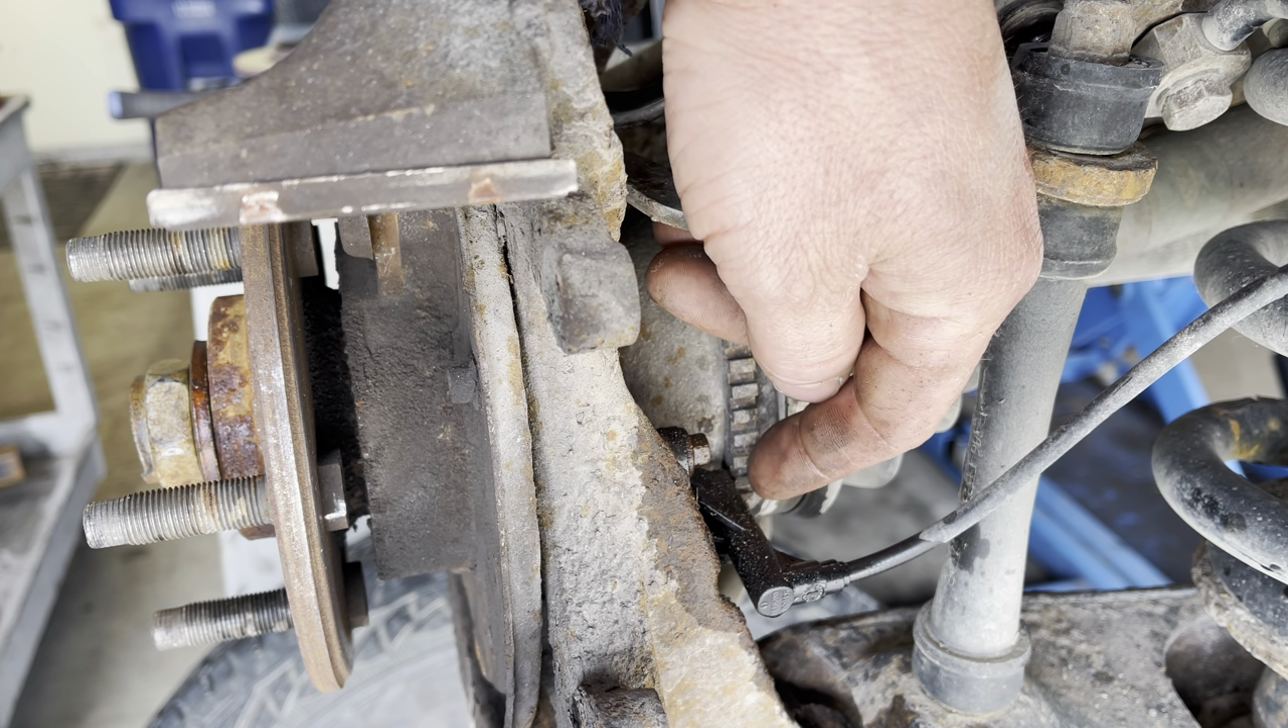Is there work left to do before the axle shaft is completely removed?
Yes.